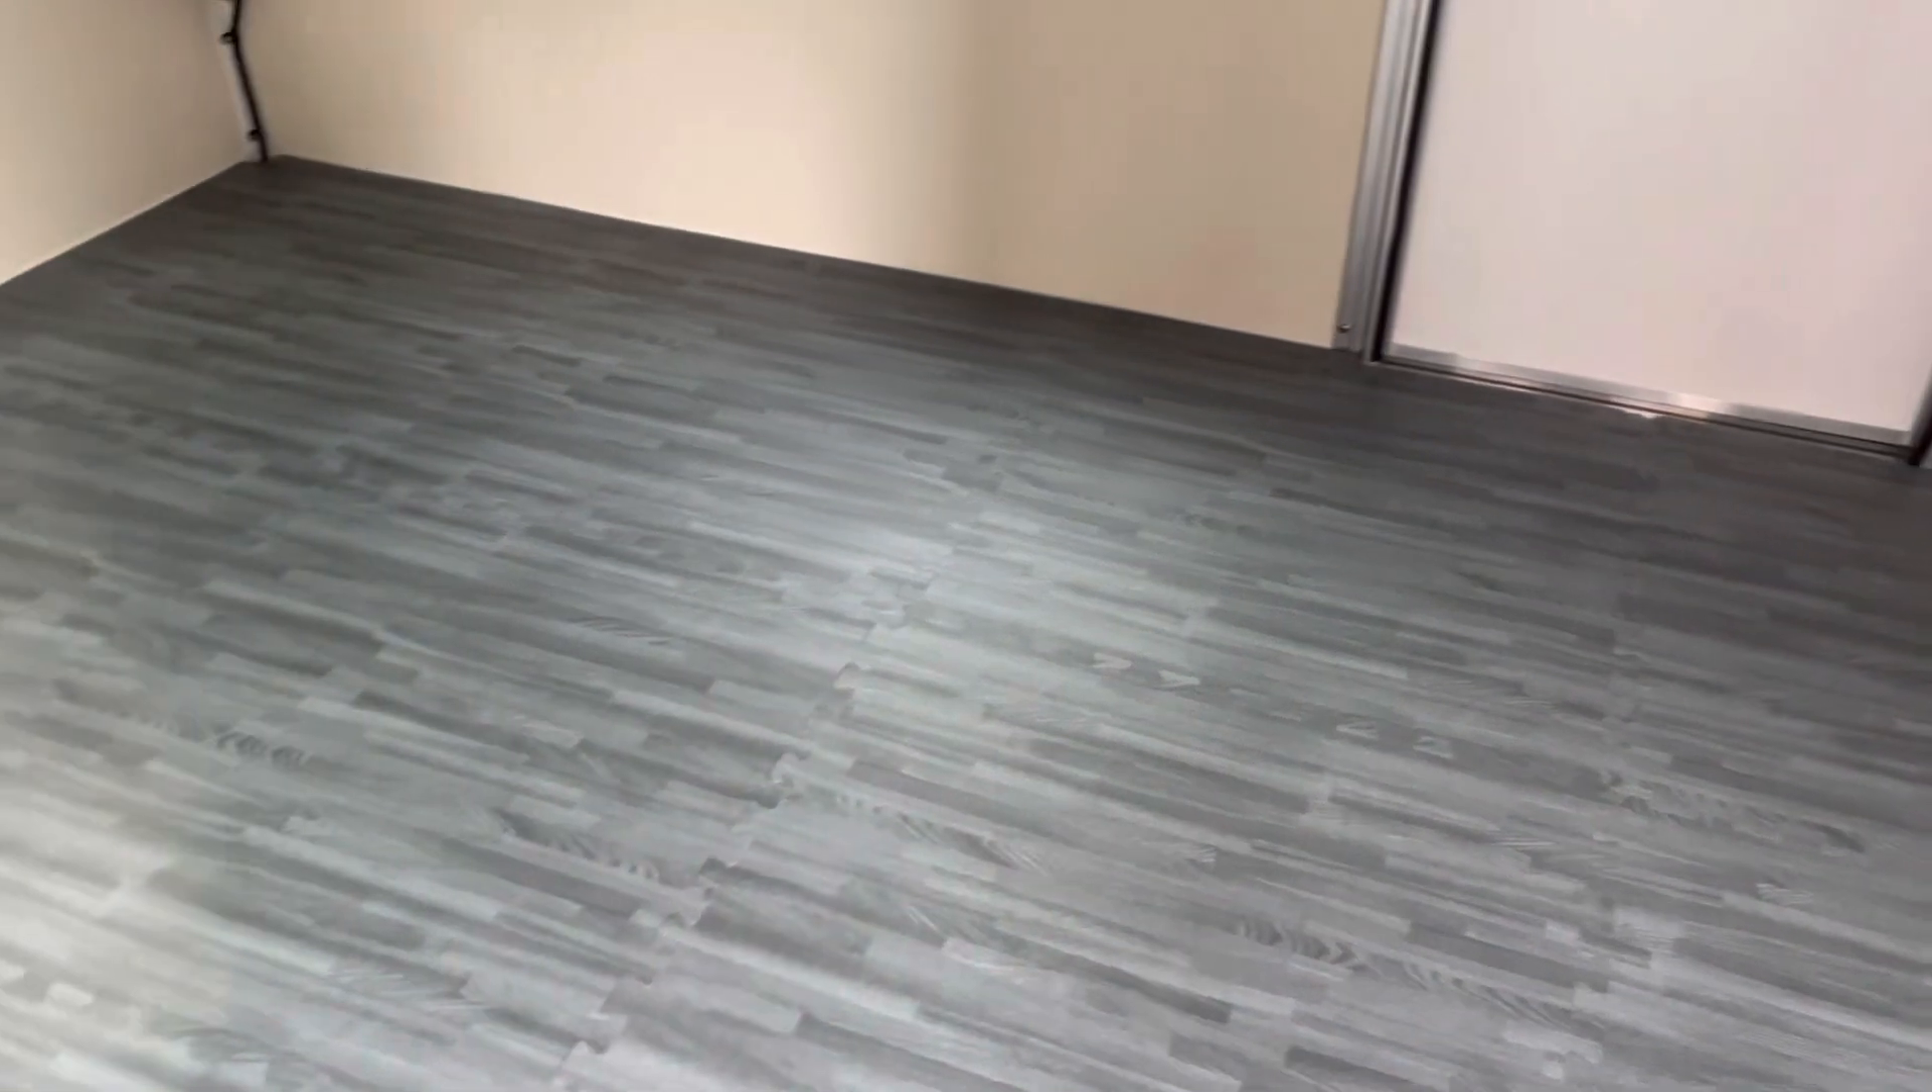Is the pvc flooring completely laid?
Yes.